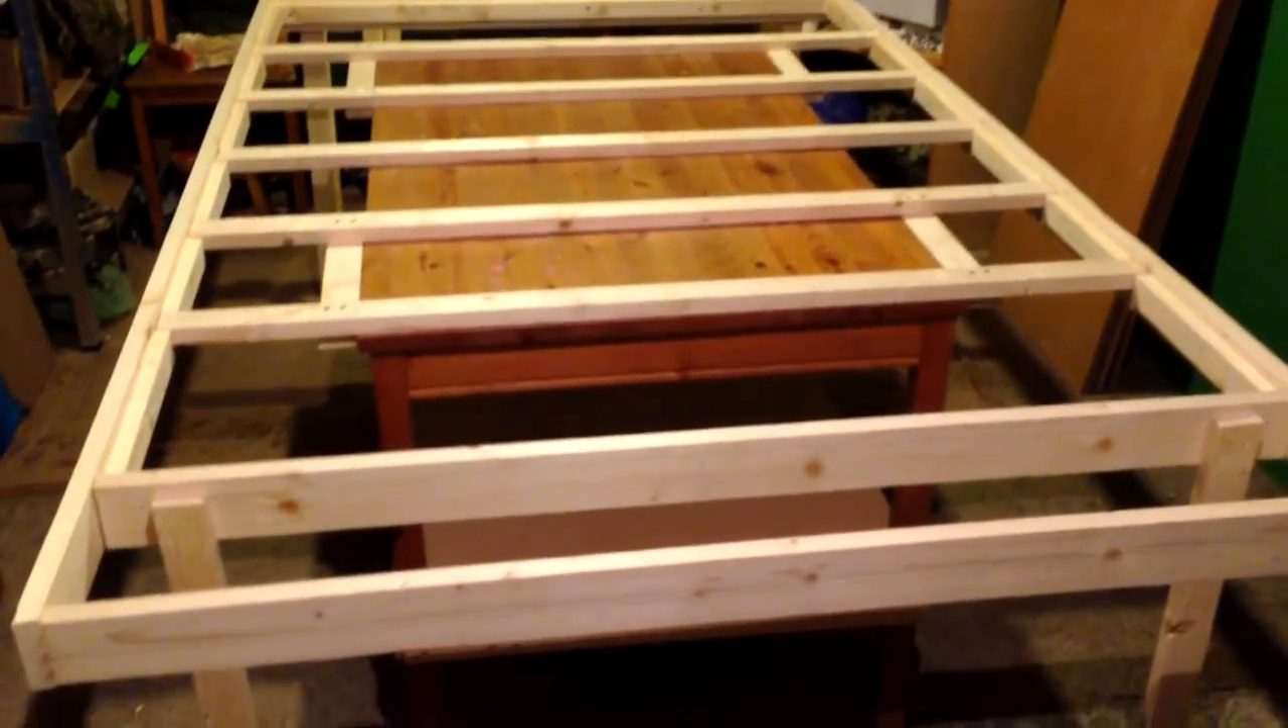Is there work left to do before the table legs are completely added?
No.